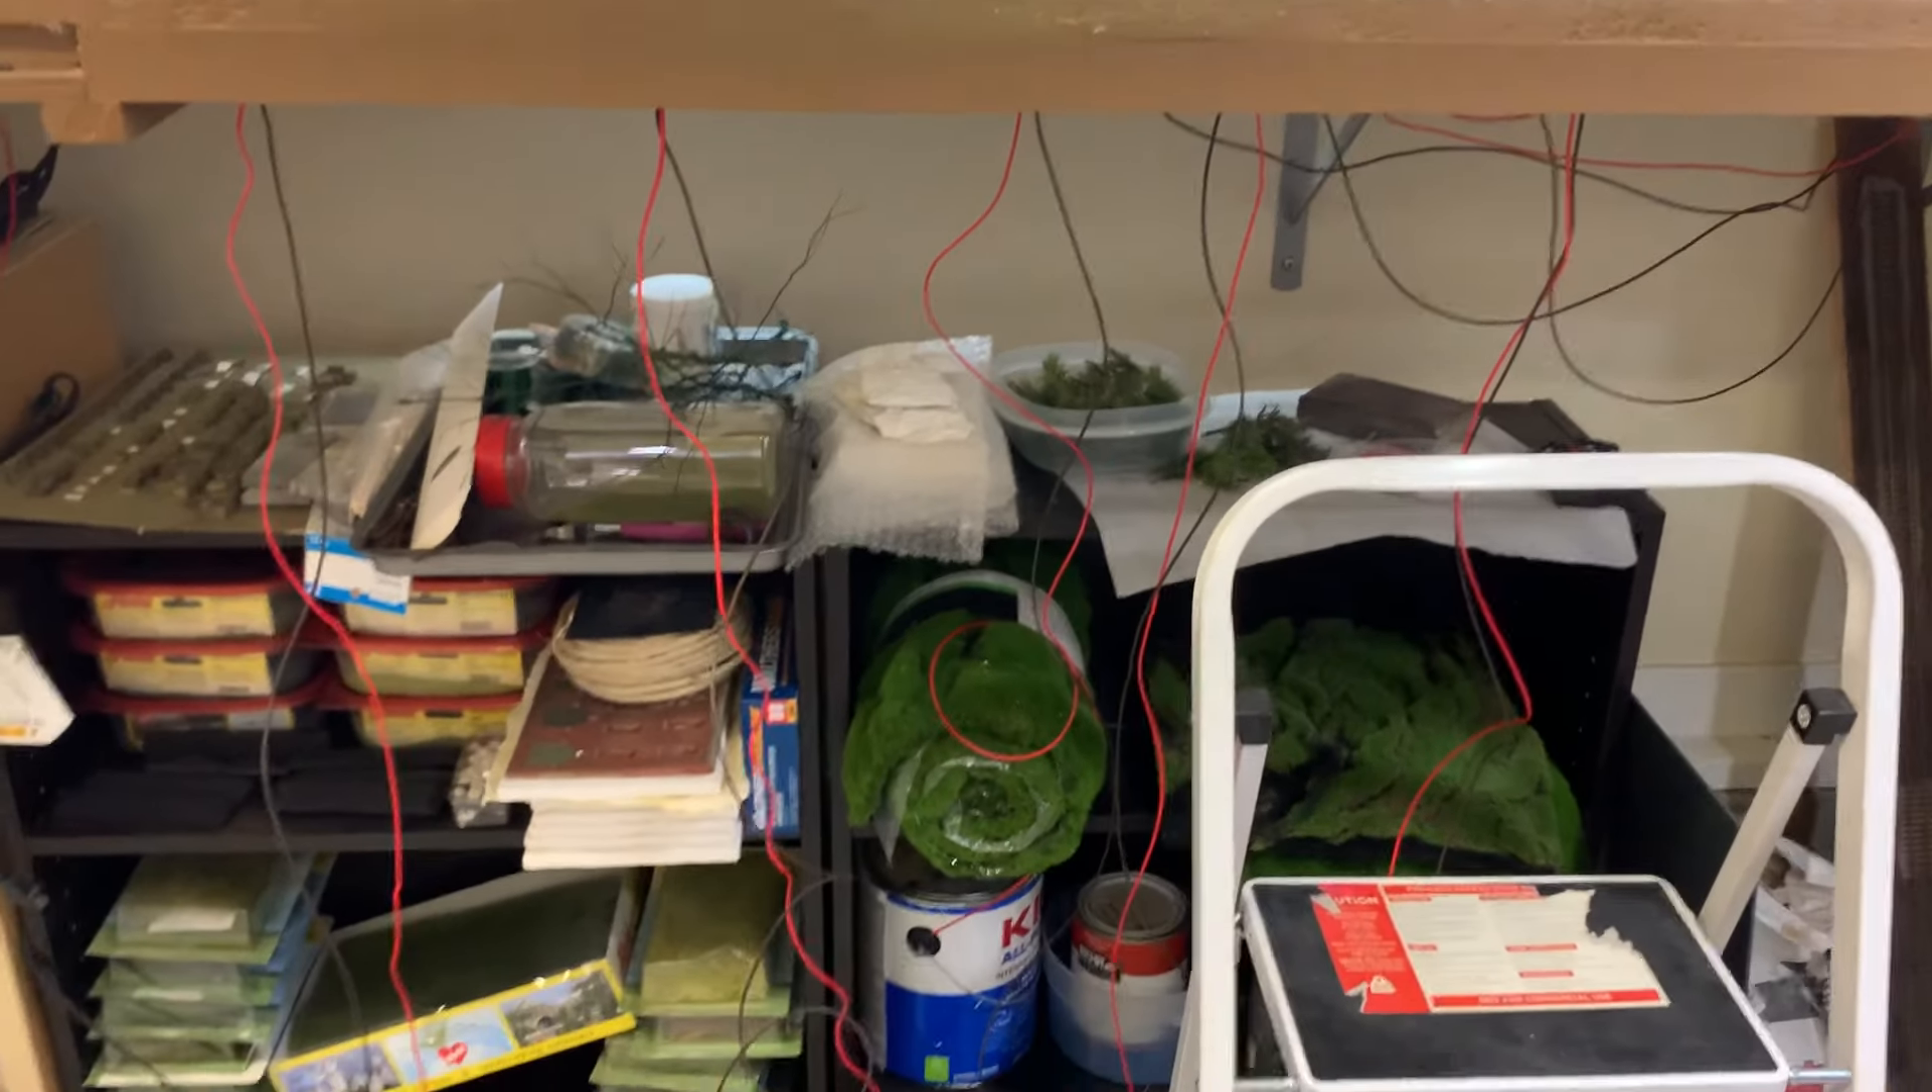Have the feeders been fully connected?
No.